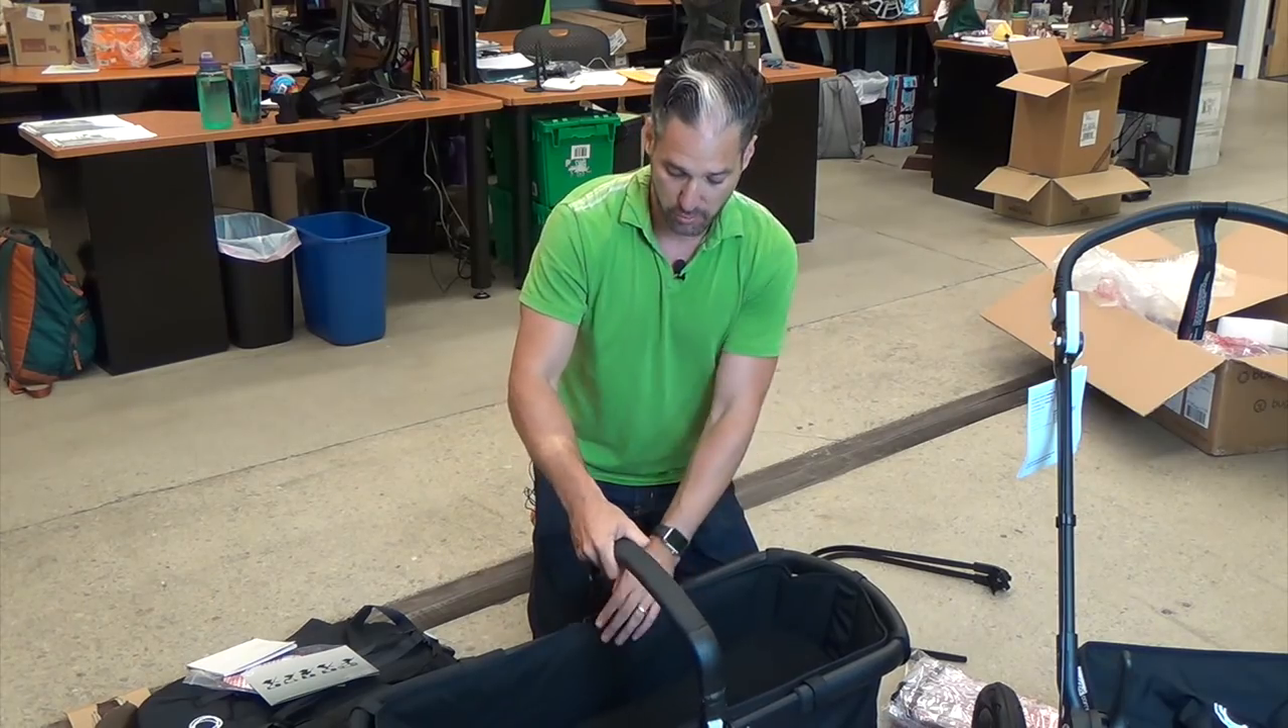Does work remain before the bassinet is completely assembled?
Yes.